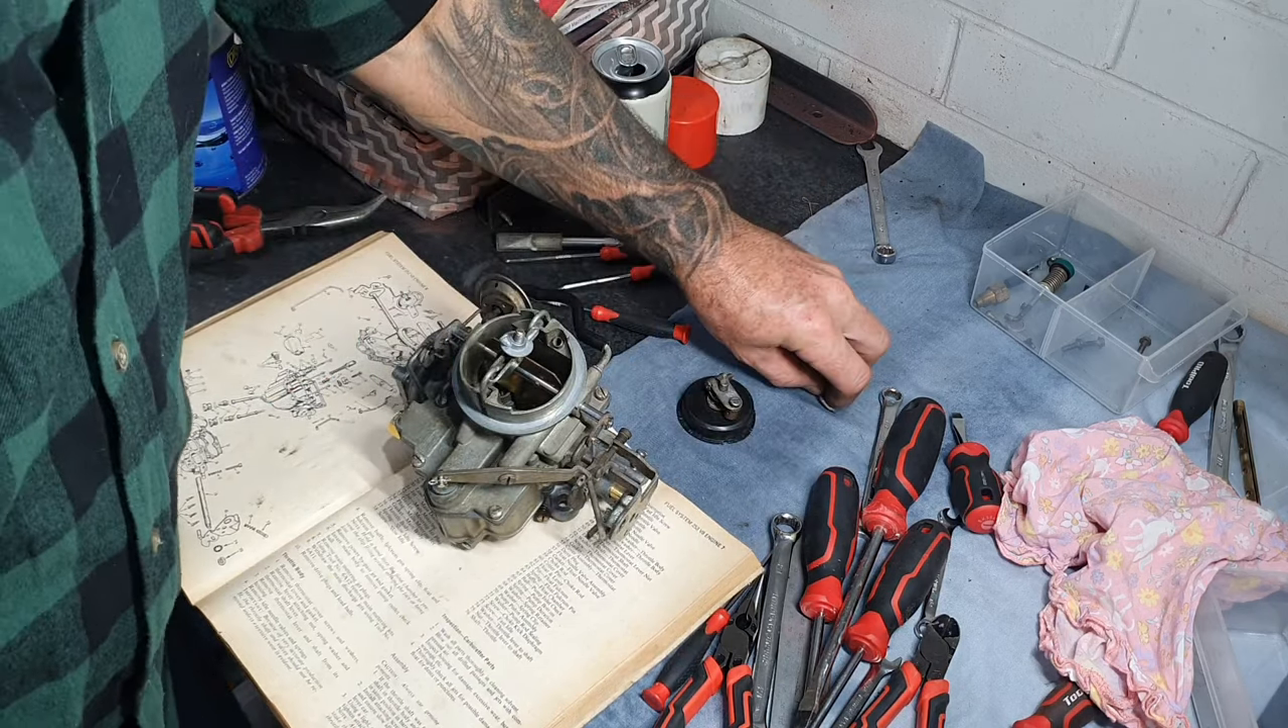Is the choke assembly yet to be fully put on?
Yes.